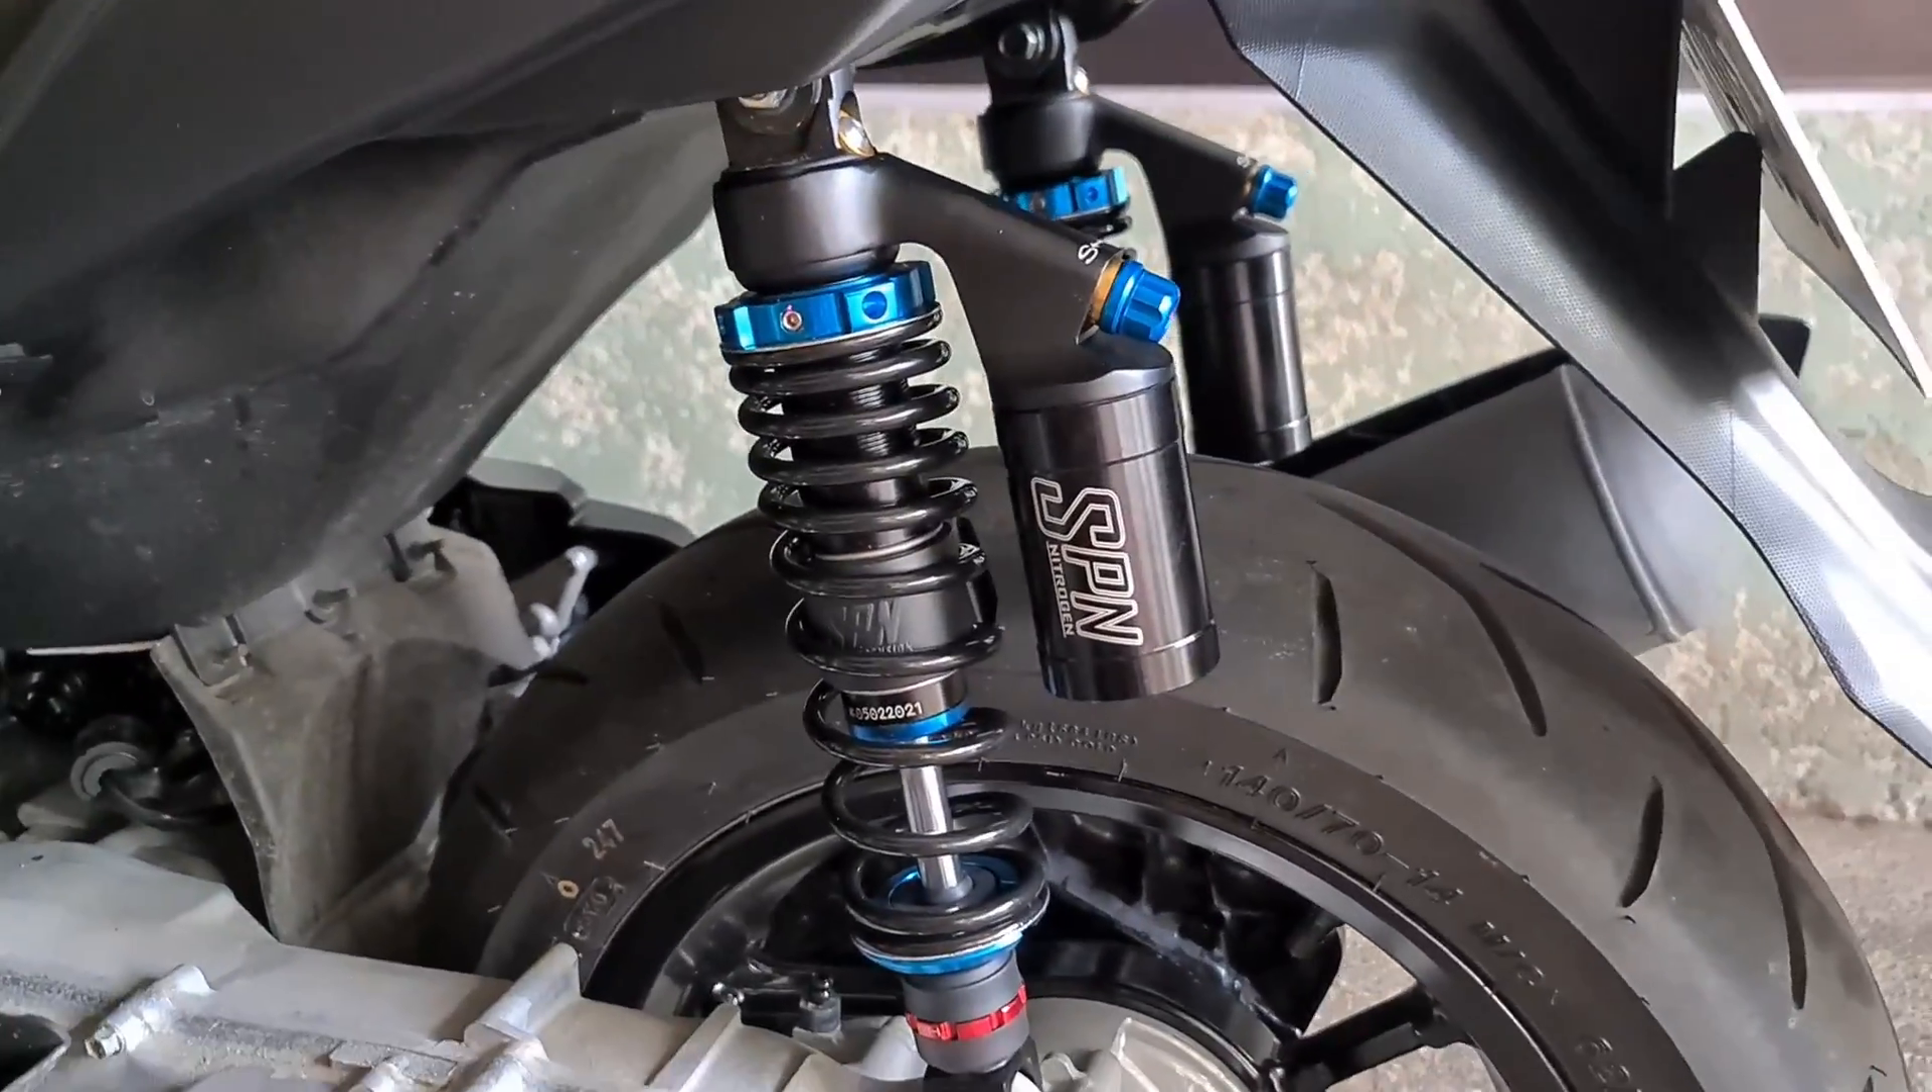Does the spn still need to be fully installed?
No.